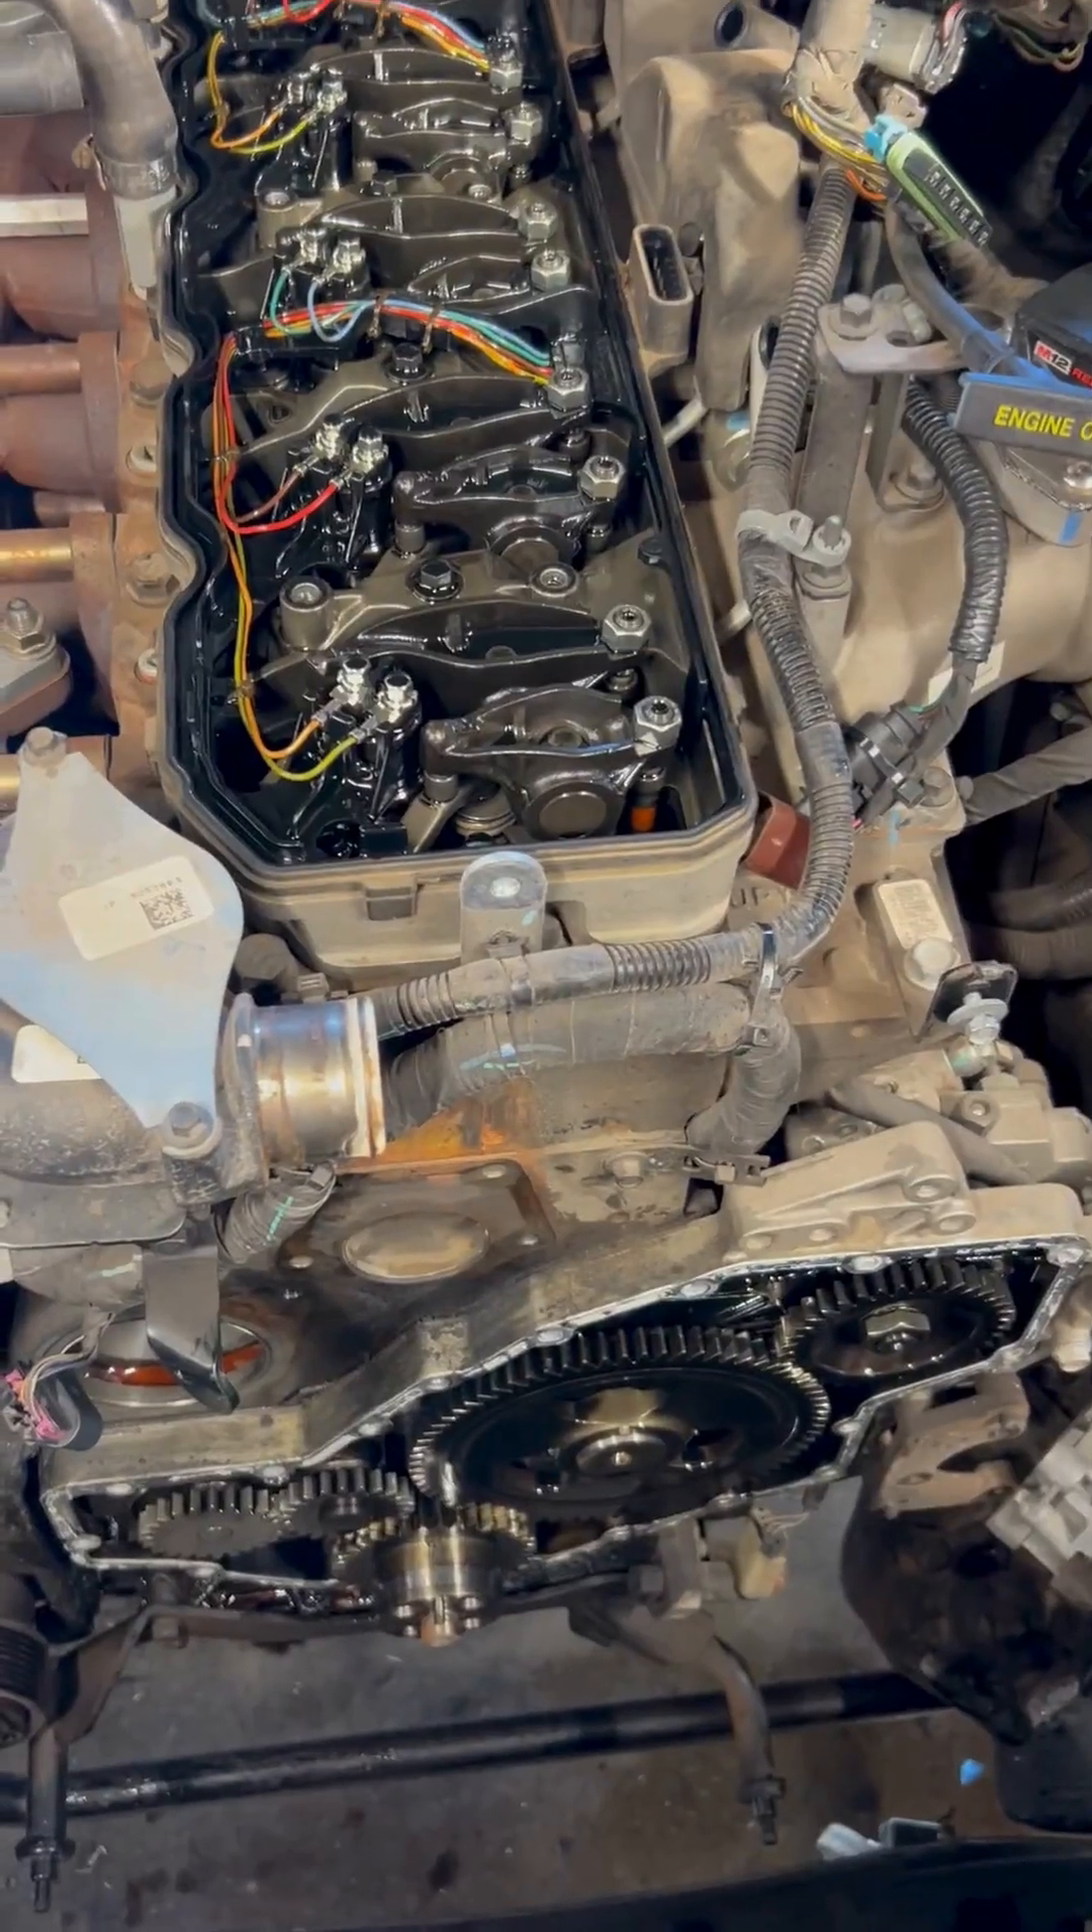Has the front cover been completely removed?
Yes.